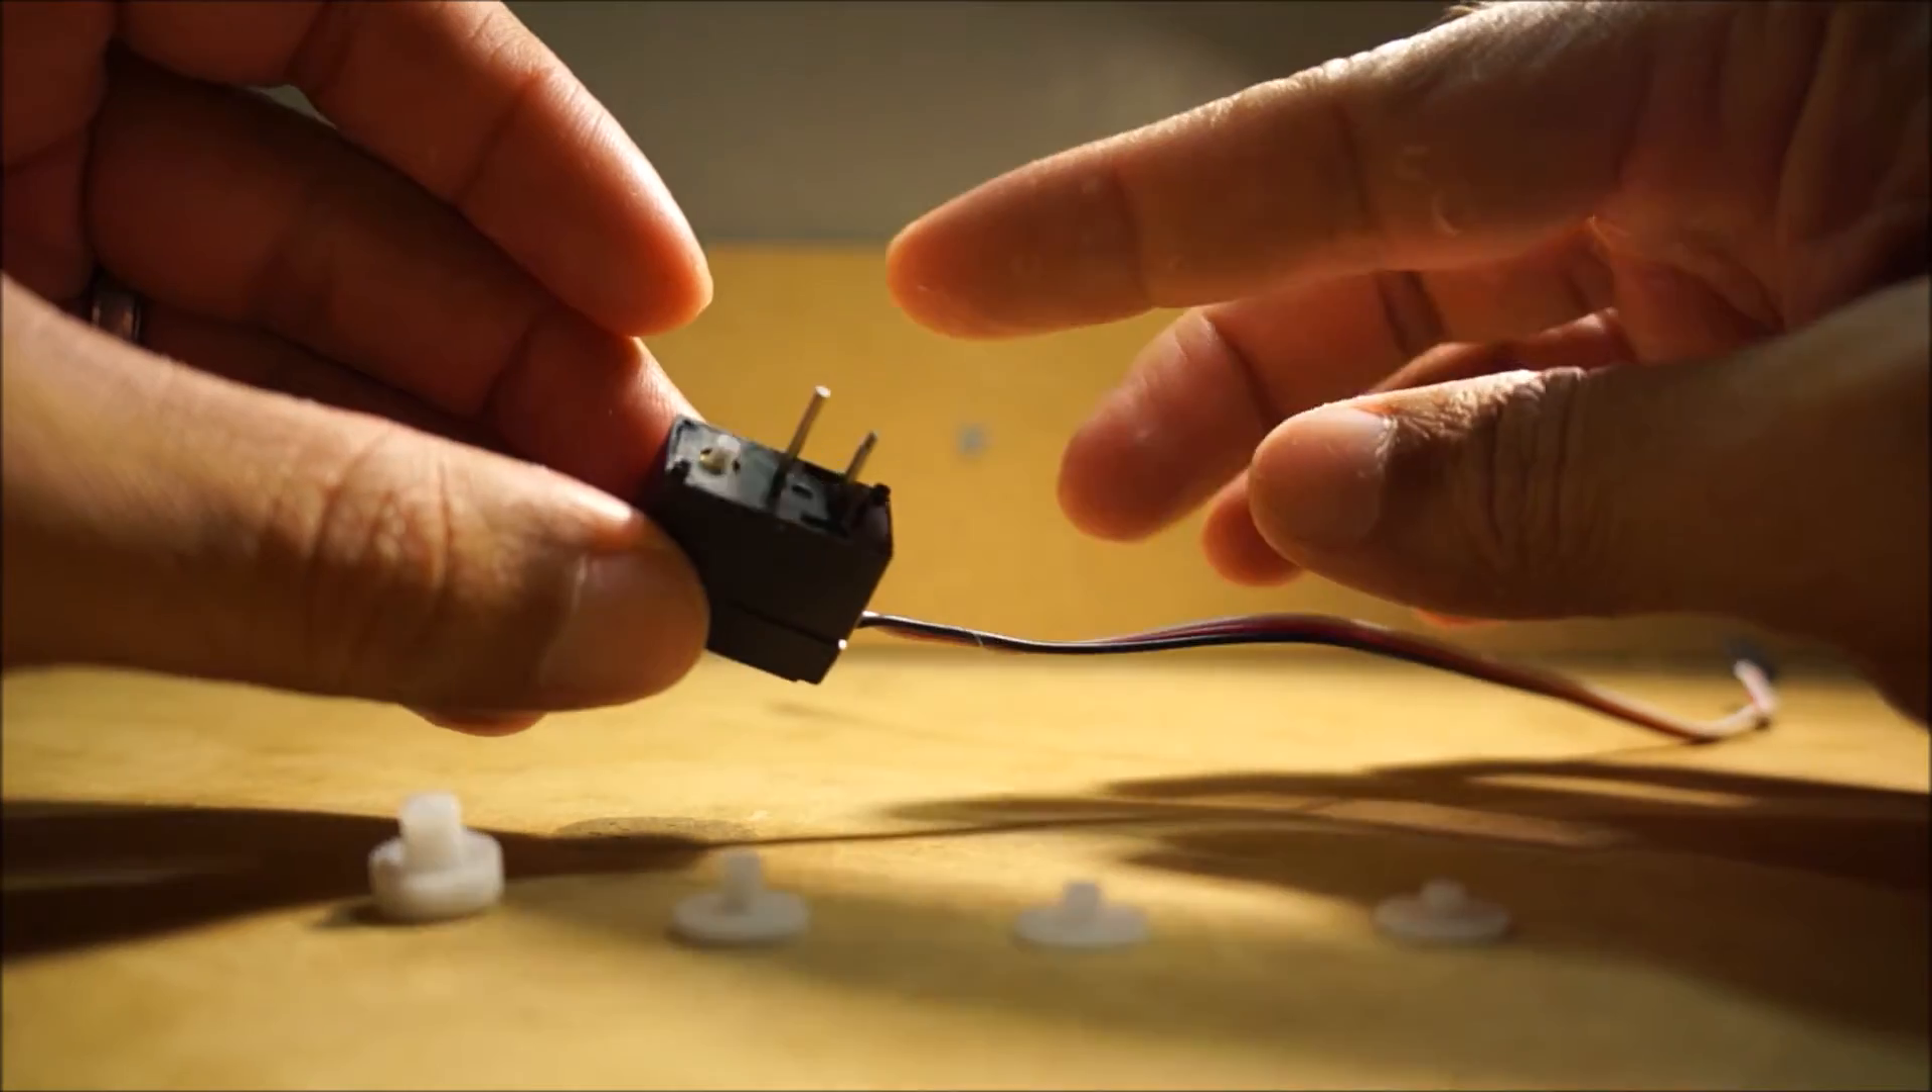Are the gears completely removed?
Yes.